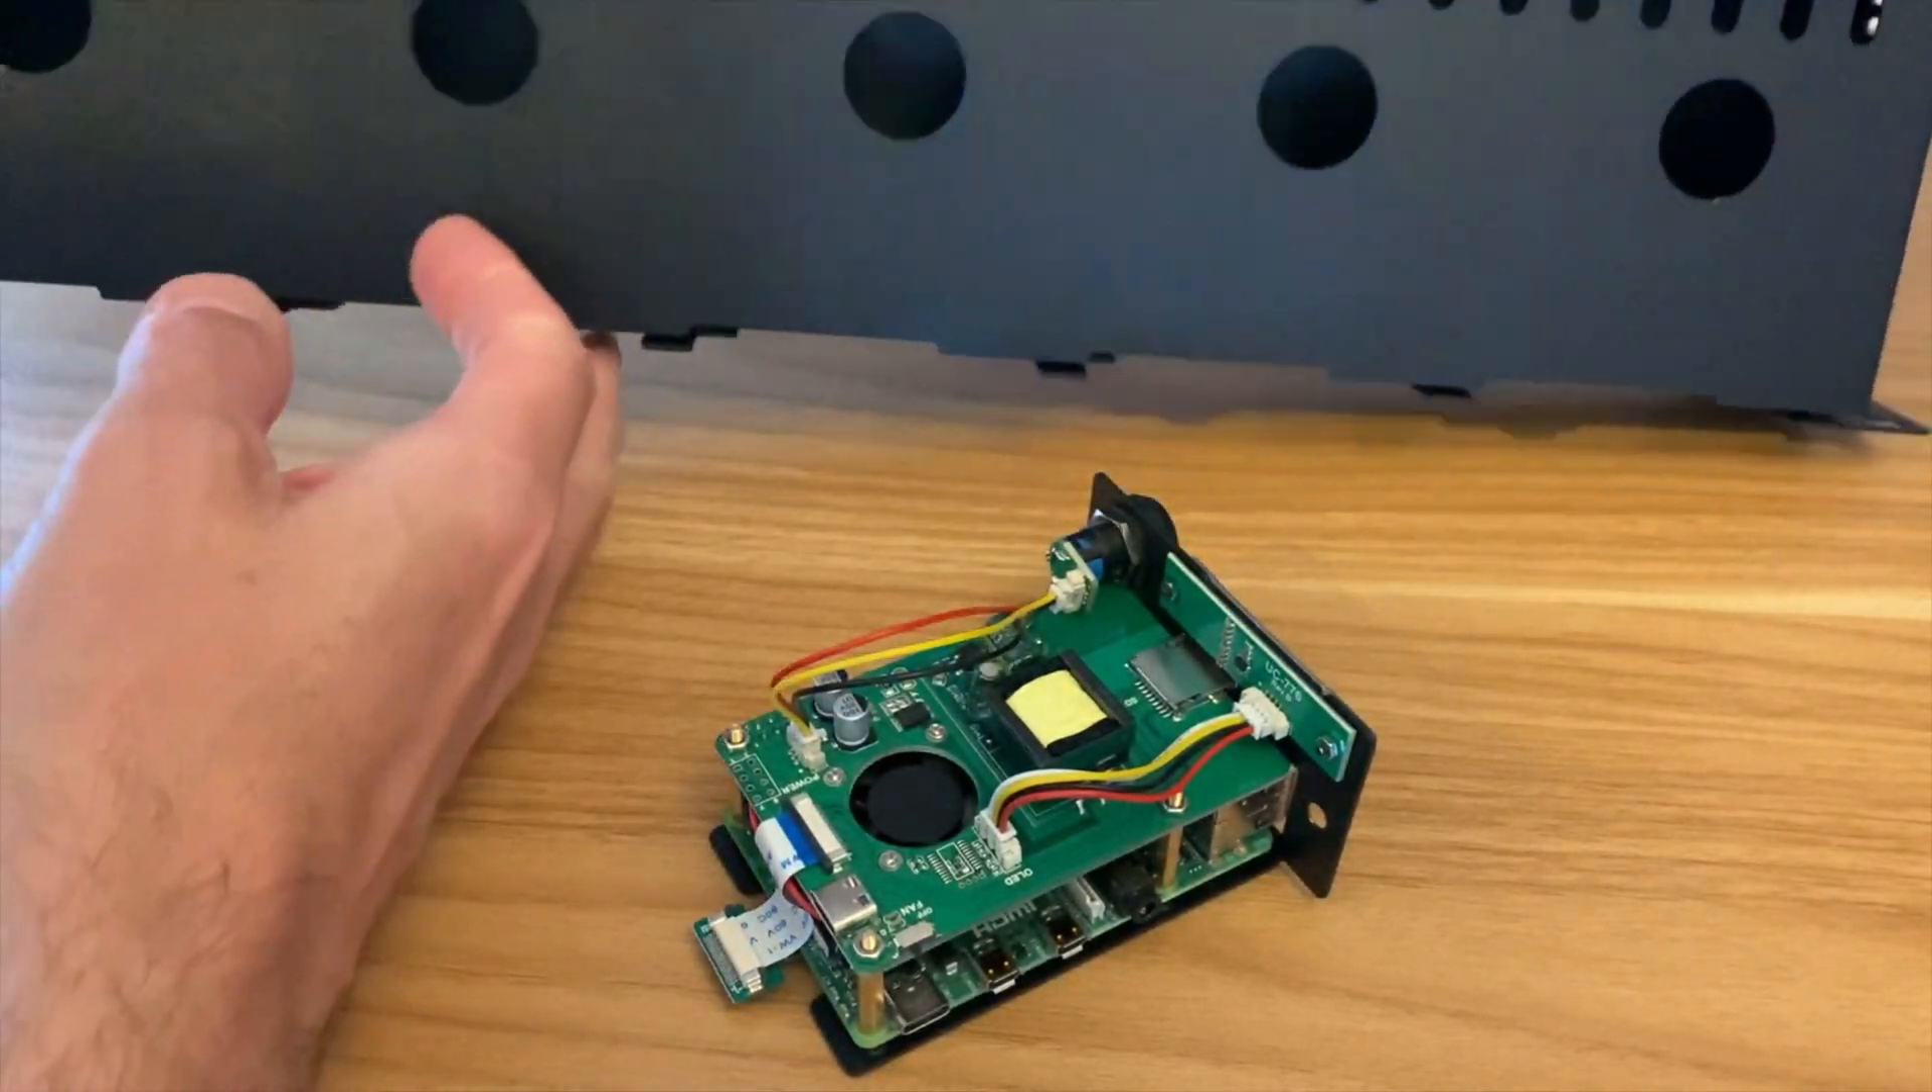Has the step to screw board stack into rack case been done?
No.